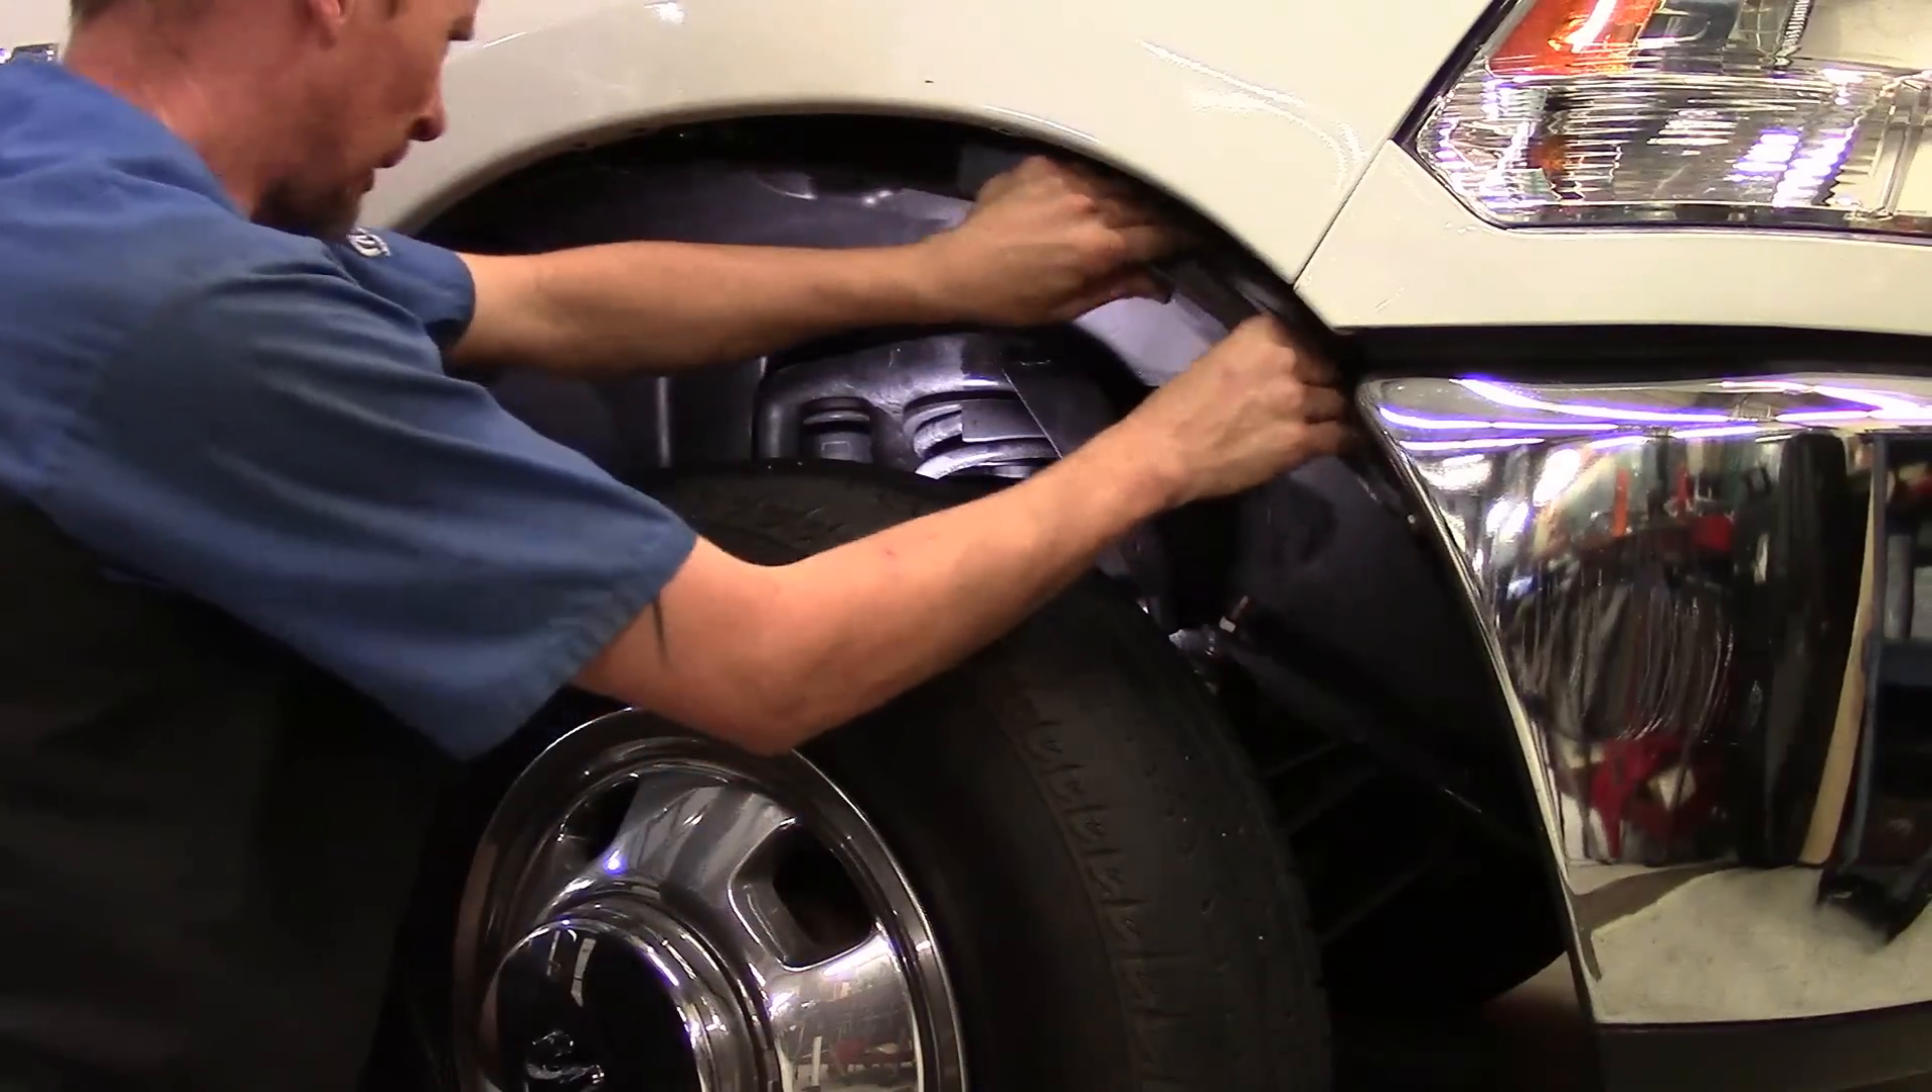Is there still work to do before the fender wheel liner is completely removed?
Yes.